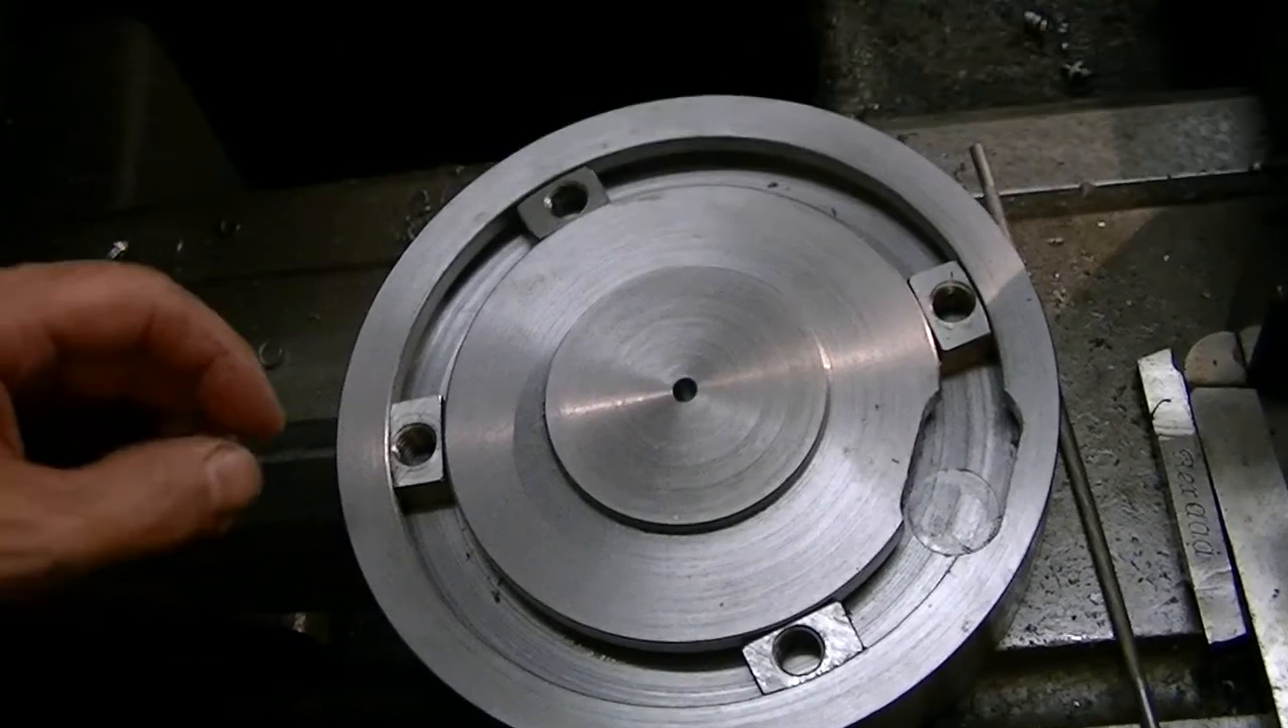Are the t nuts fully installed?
Yes.